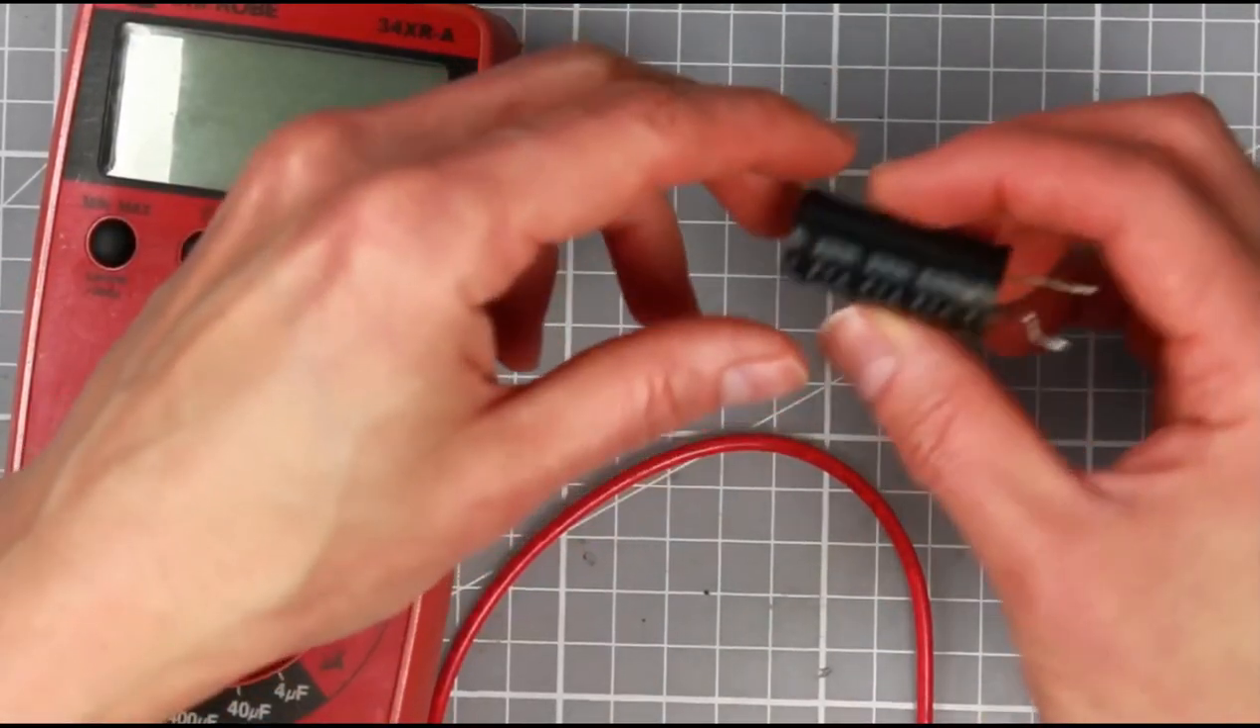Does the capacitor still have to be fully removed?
No.